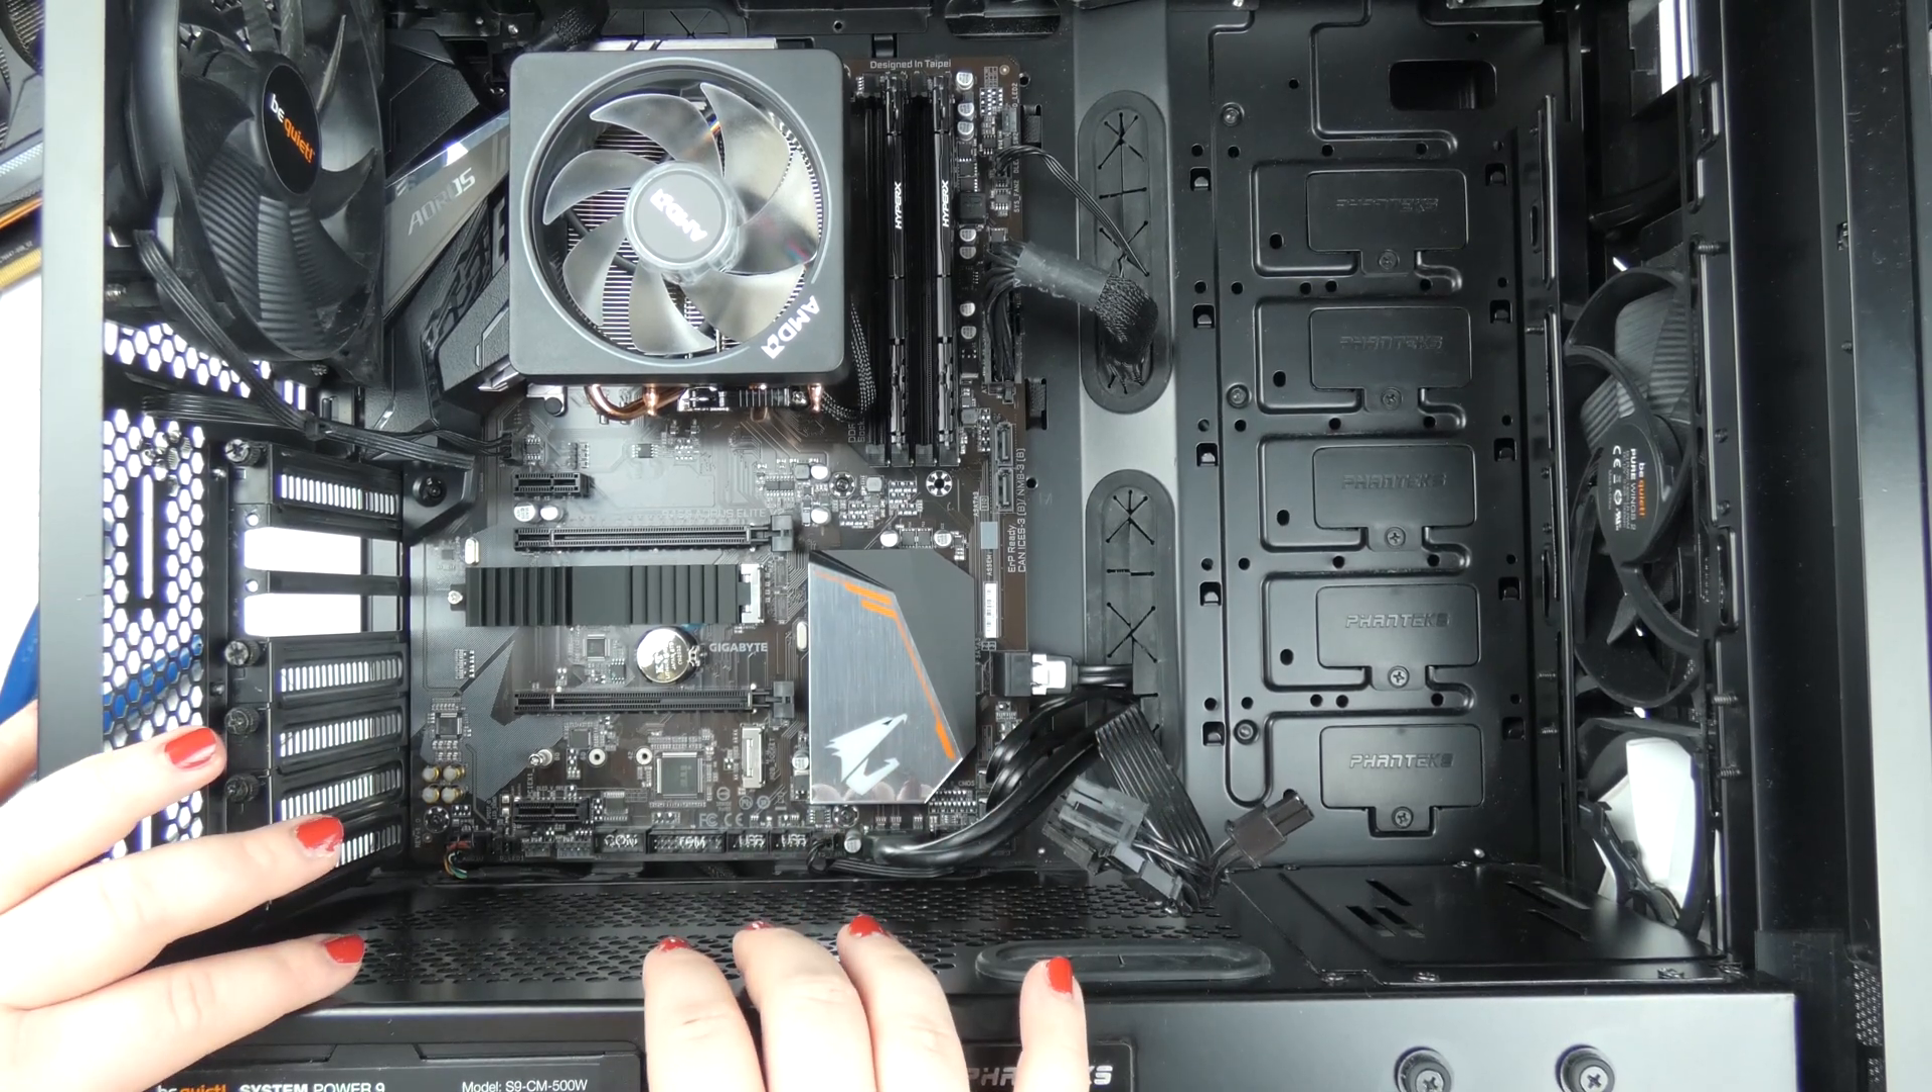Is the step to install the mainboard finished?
Yes.